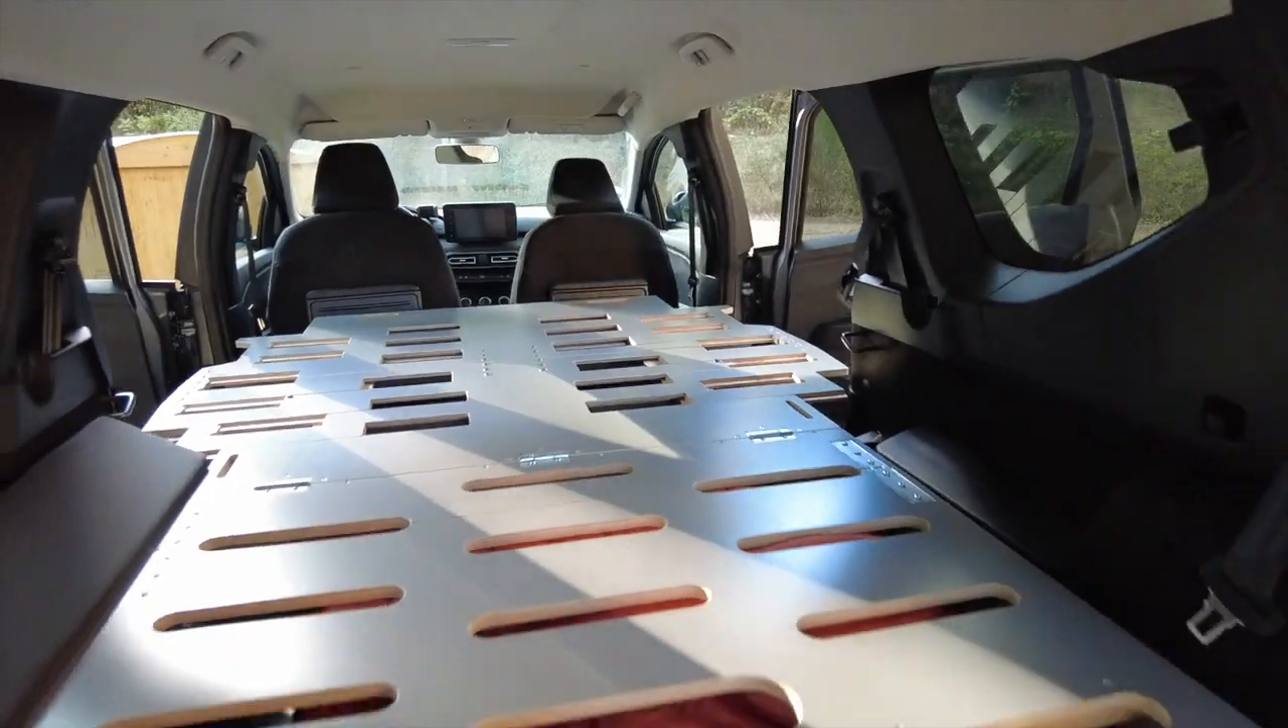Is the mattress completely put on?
No.